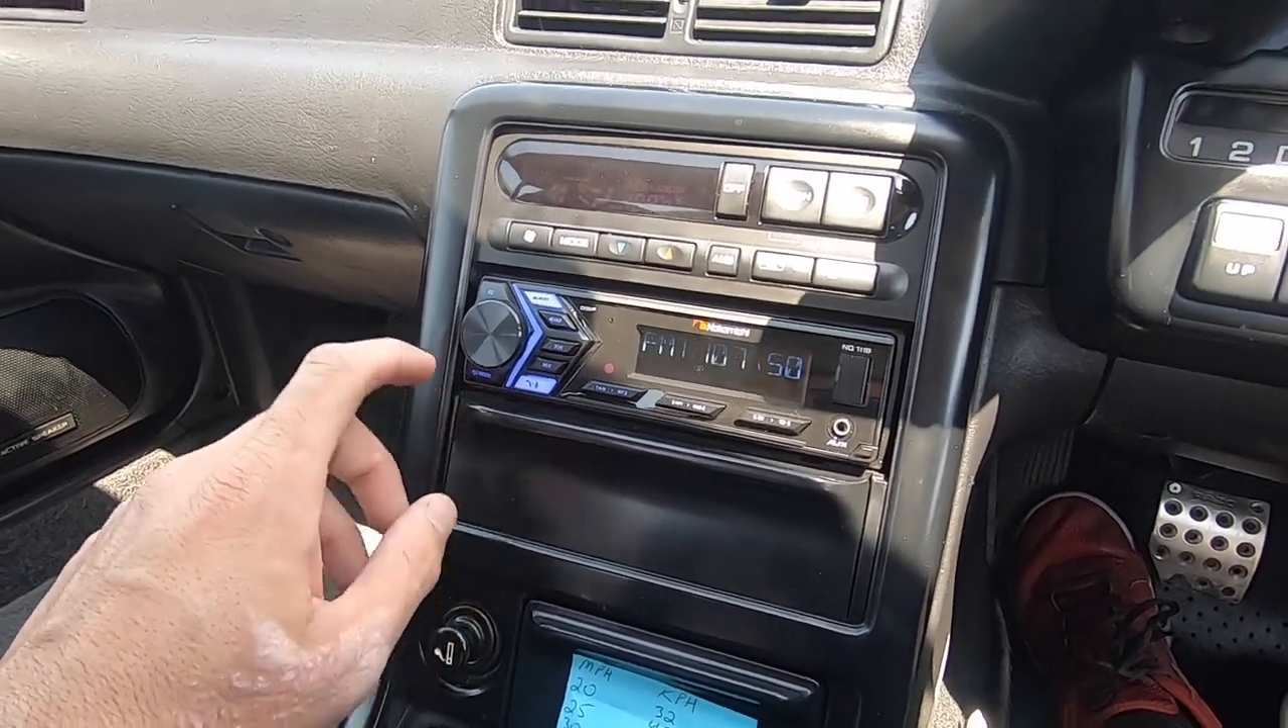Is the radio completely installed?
Yes.